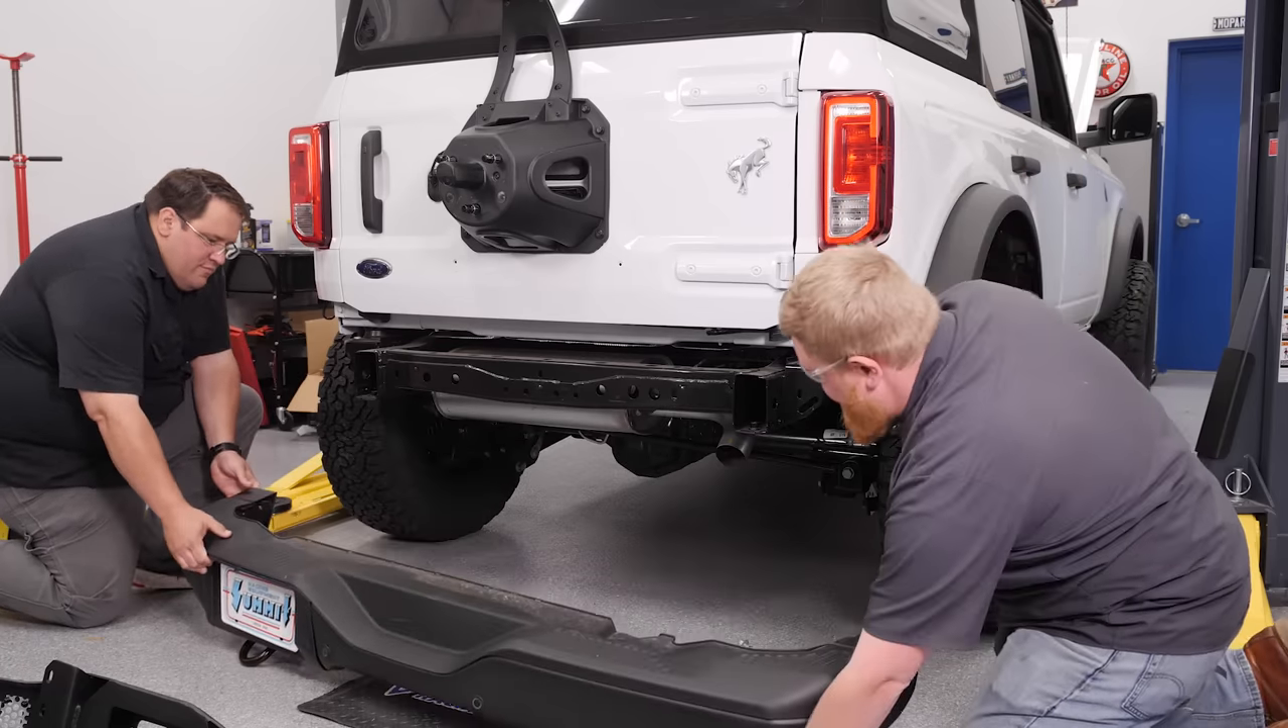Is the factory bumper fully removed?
Yes.